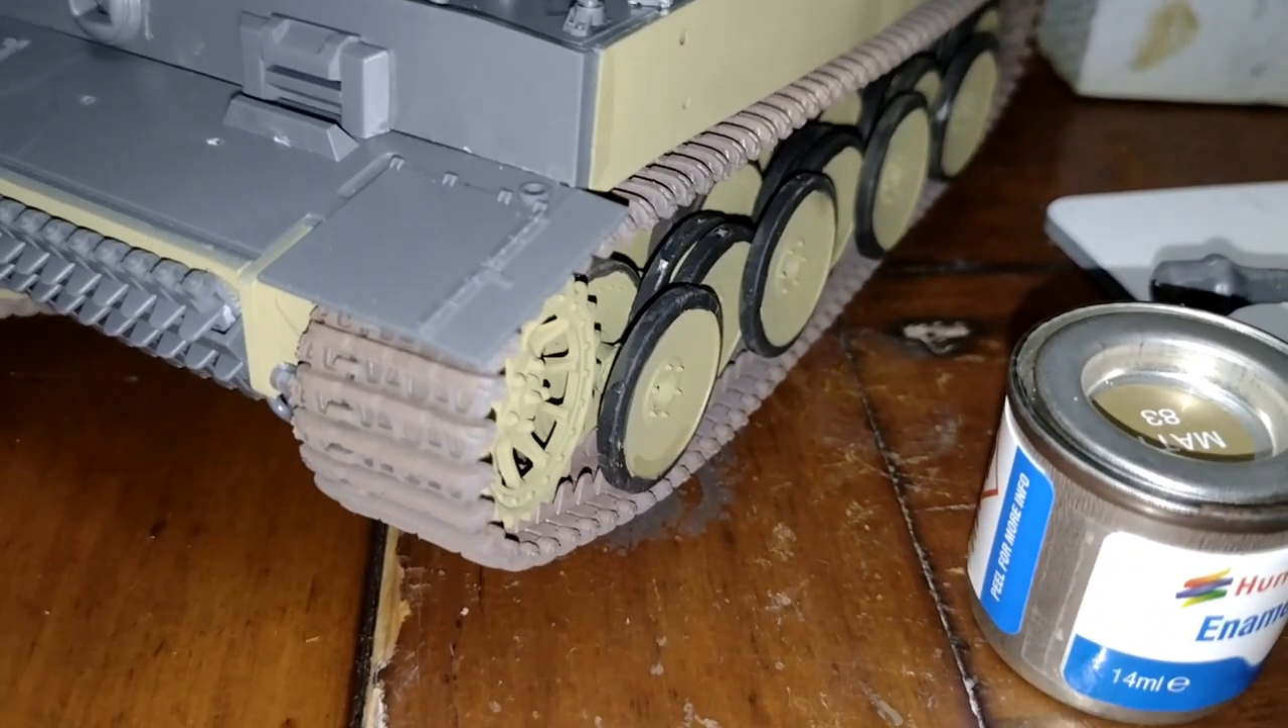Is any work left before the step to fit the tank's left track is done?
No.